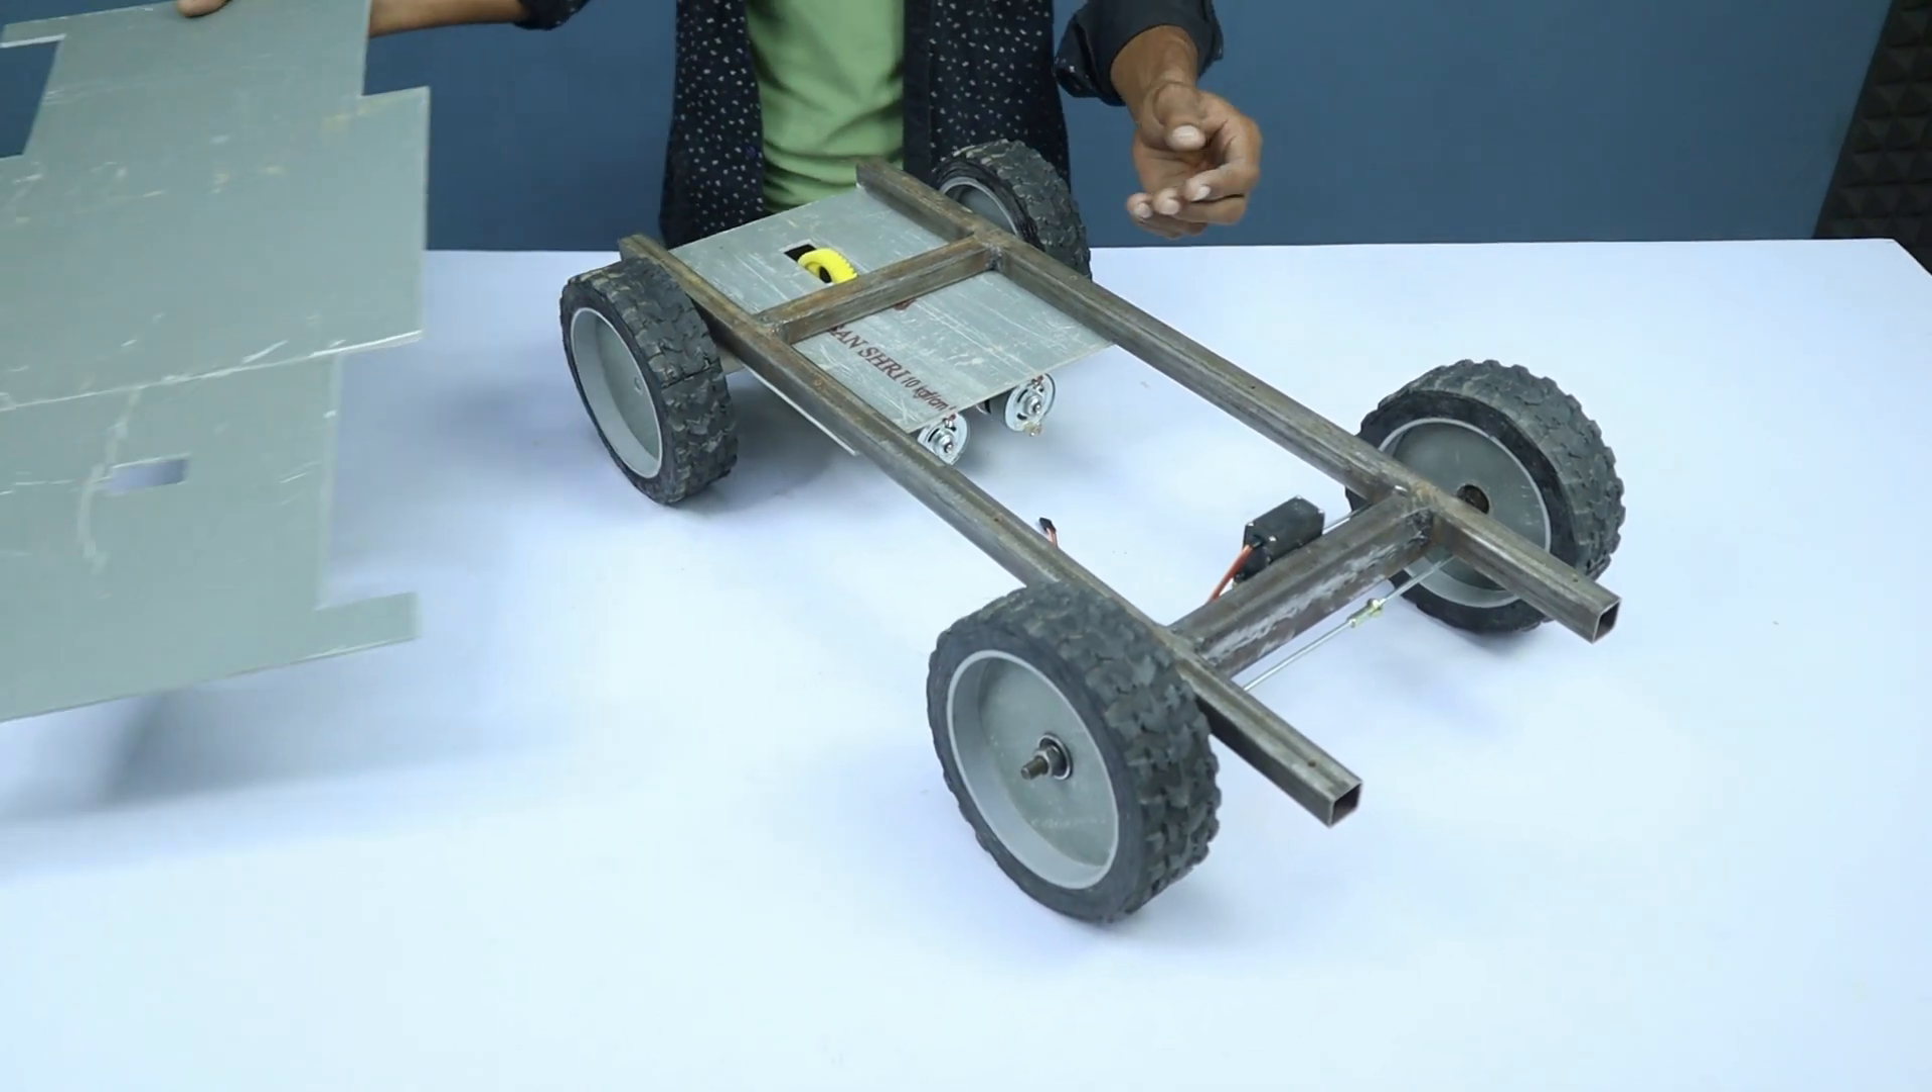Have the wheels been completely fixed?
Yes.